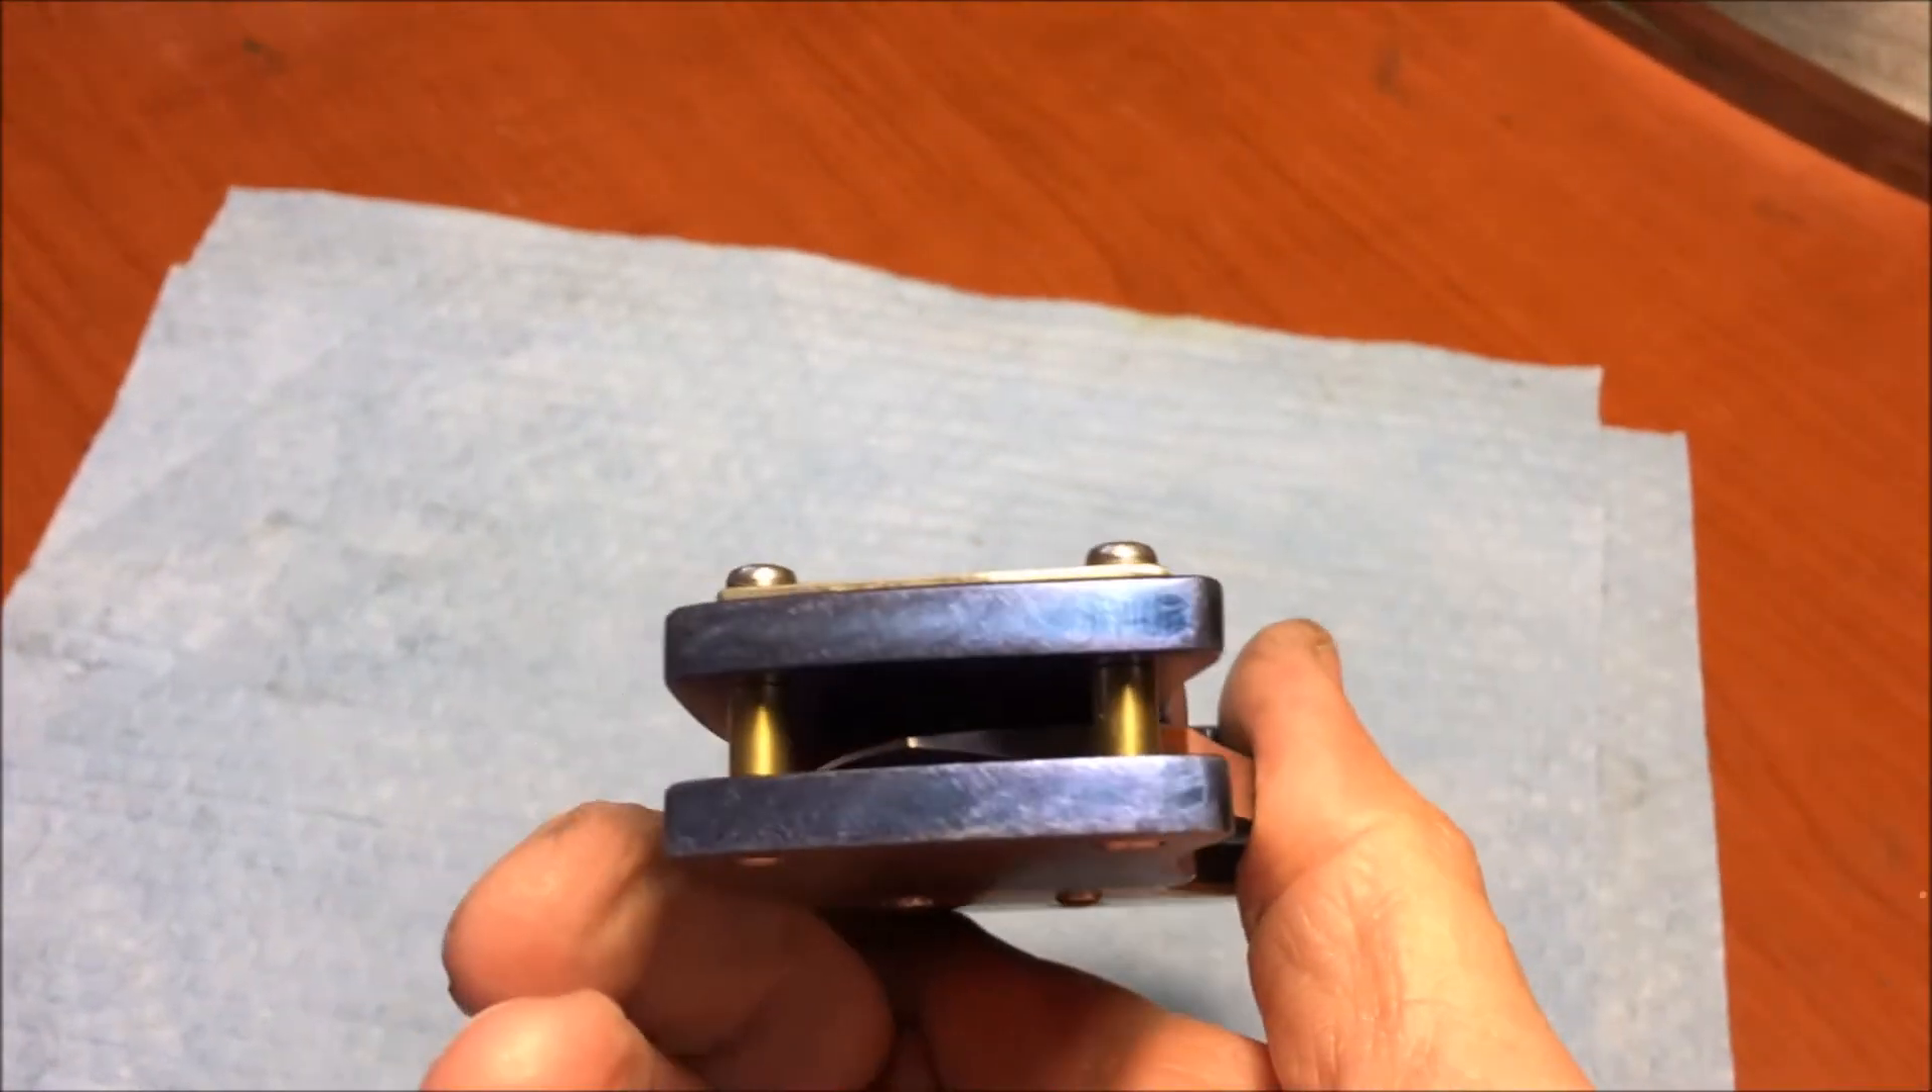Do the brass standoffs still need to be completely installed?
No.